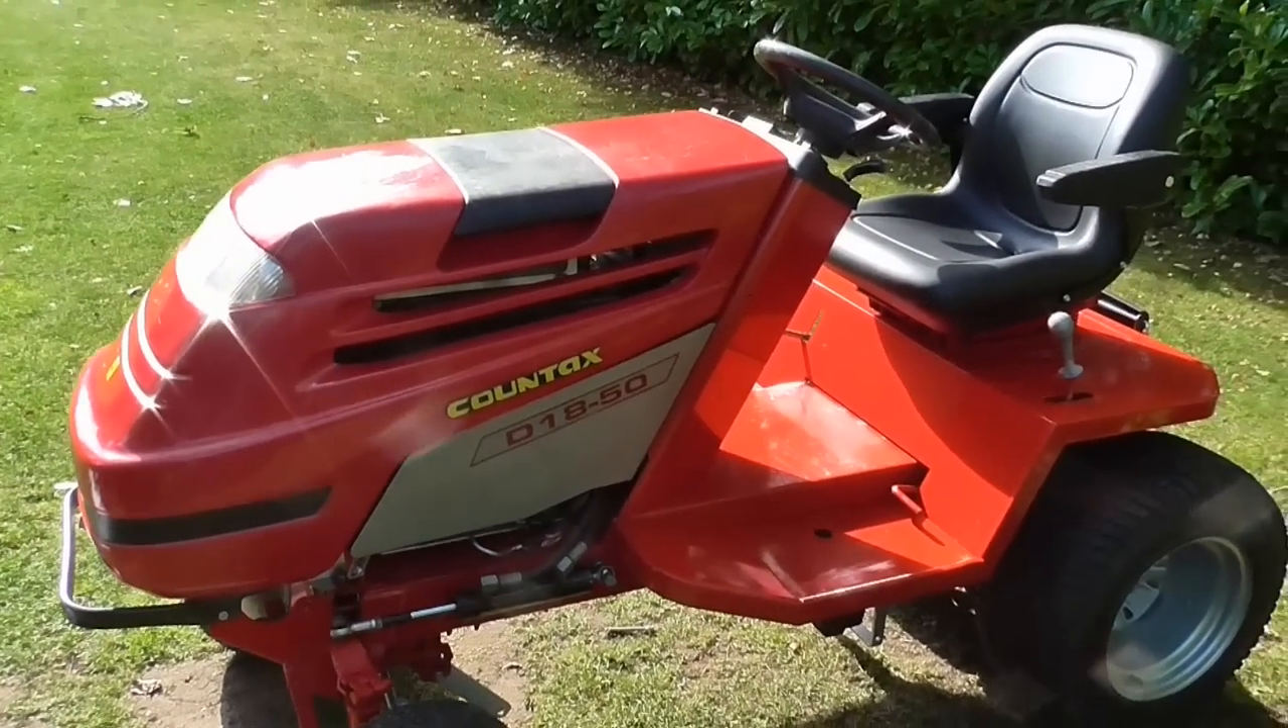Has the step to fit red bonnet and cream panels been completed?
Yes.